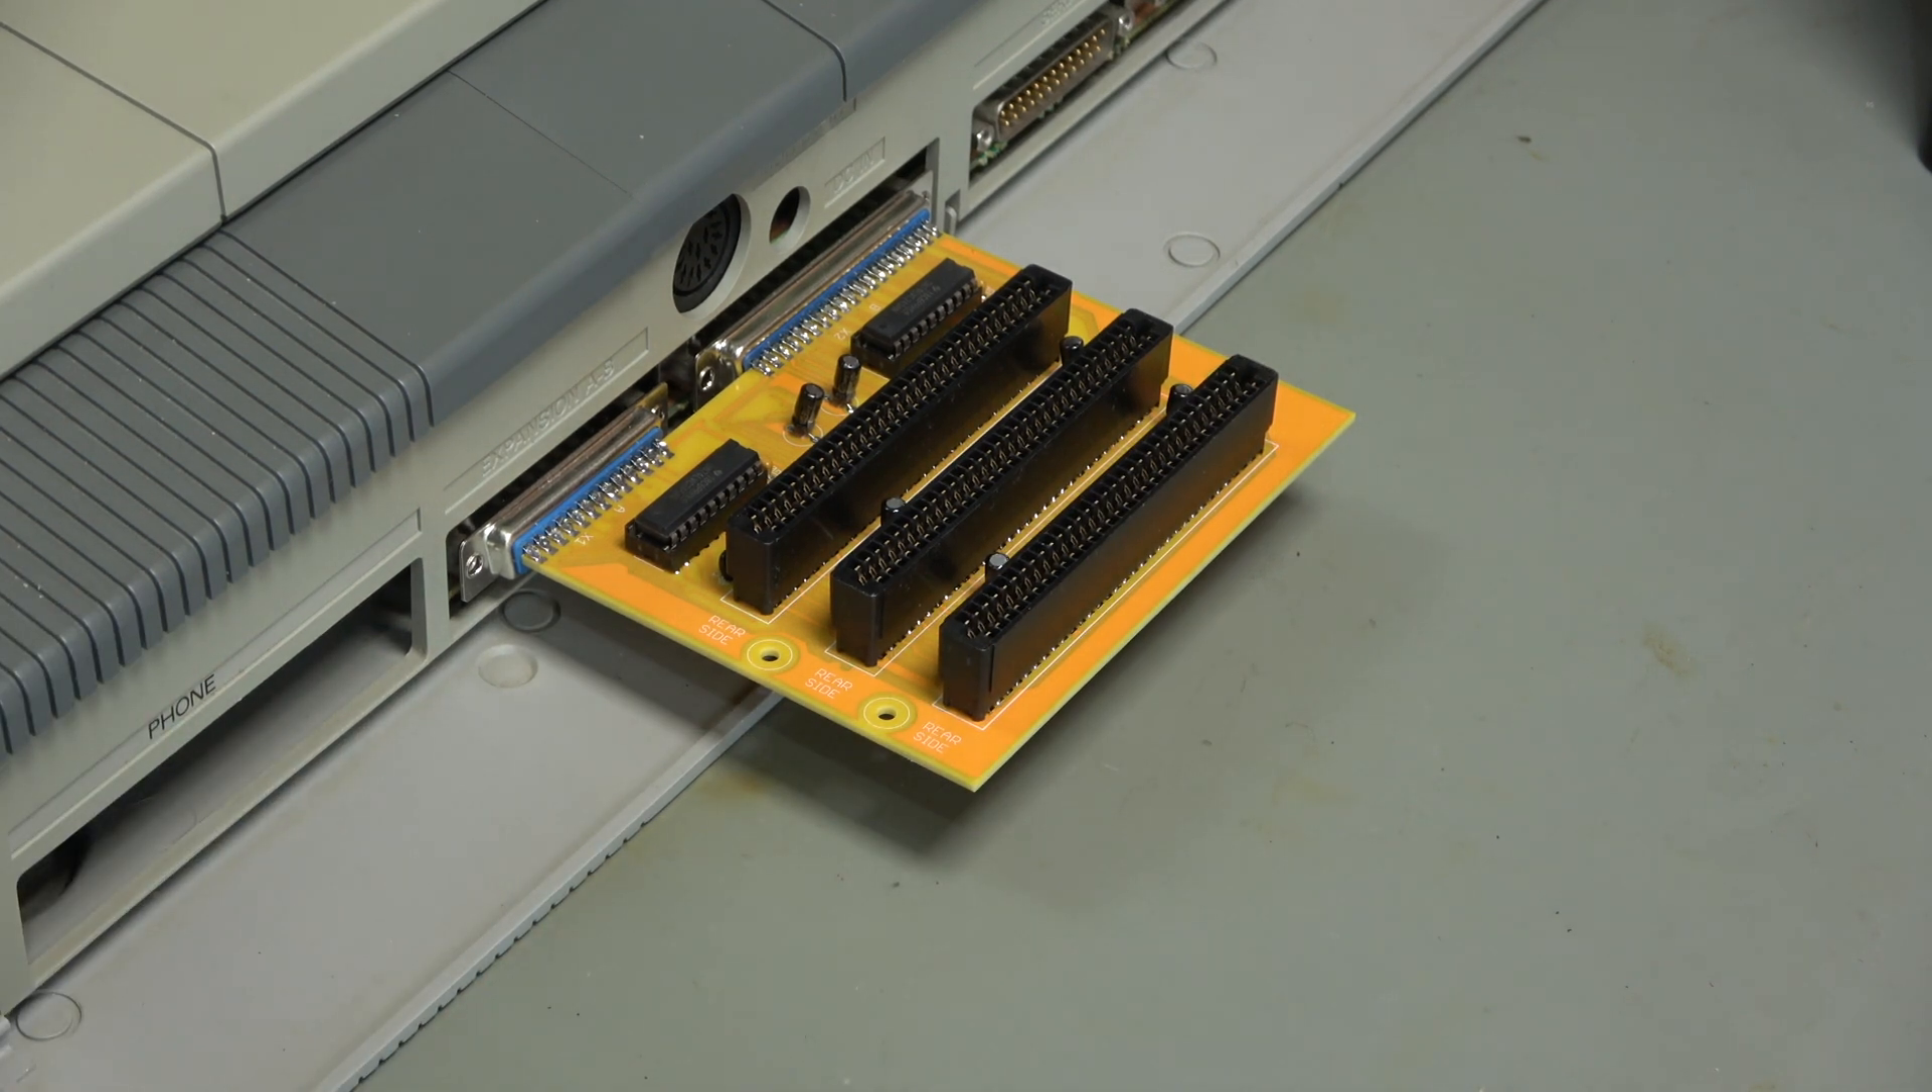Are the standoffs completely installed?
No.